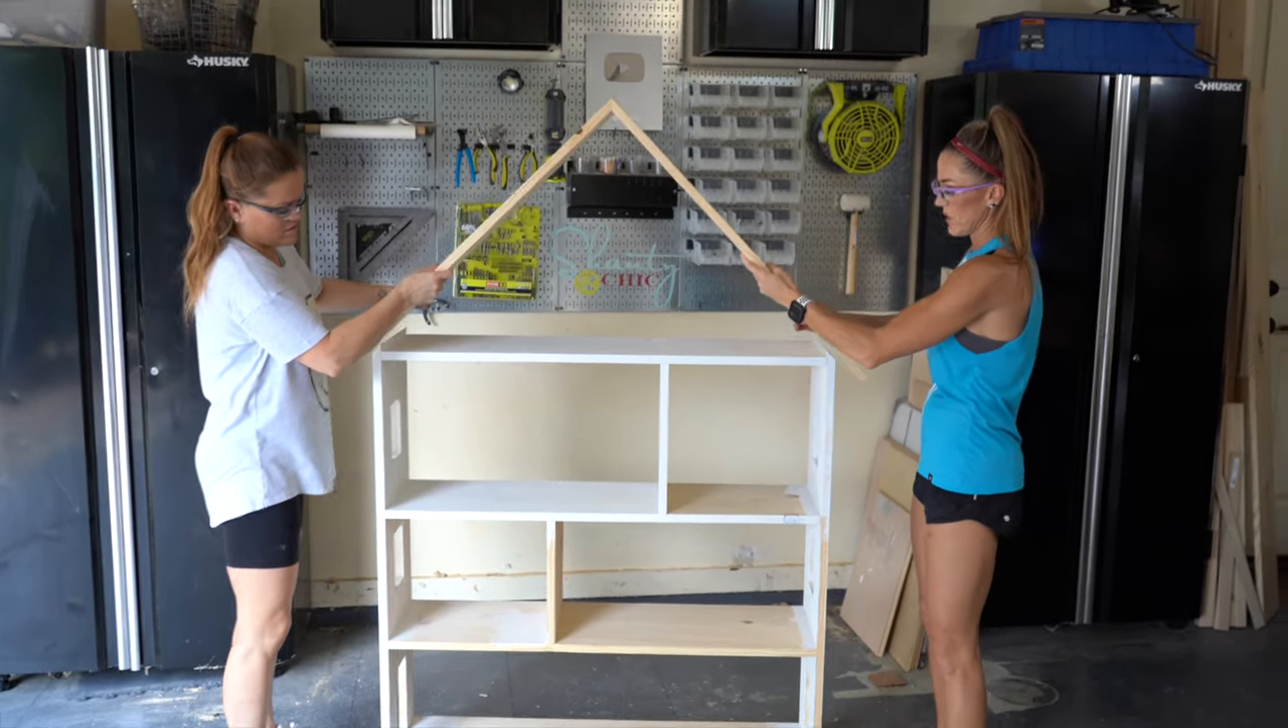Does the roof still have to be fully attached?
Yes.